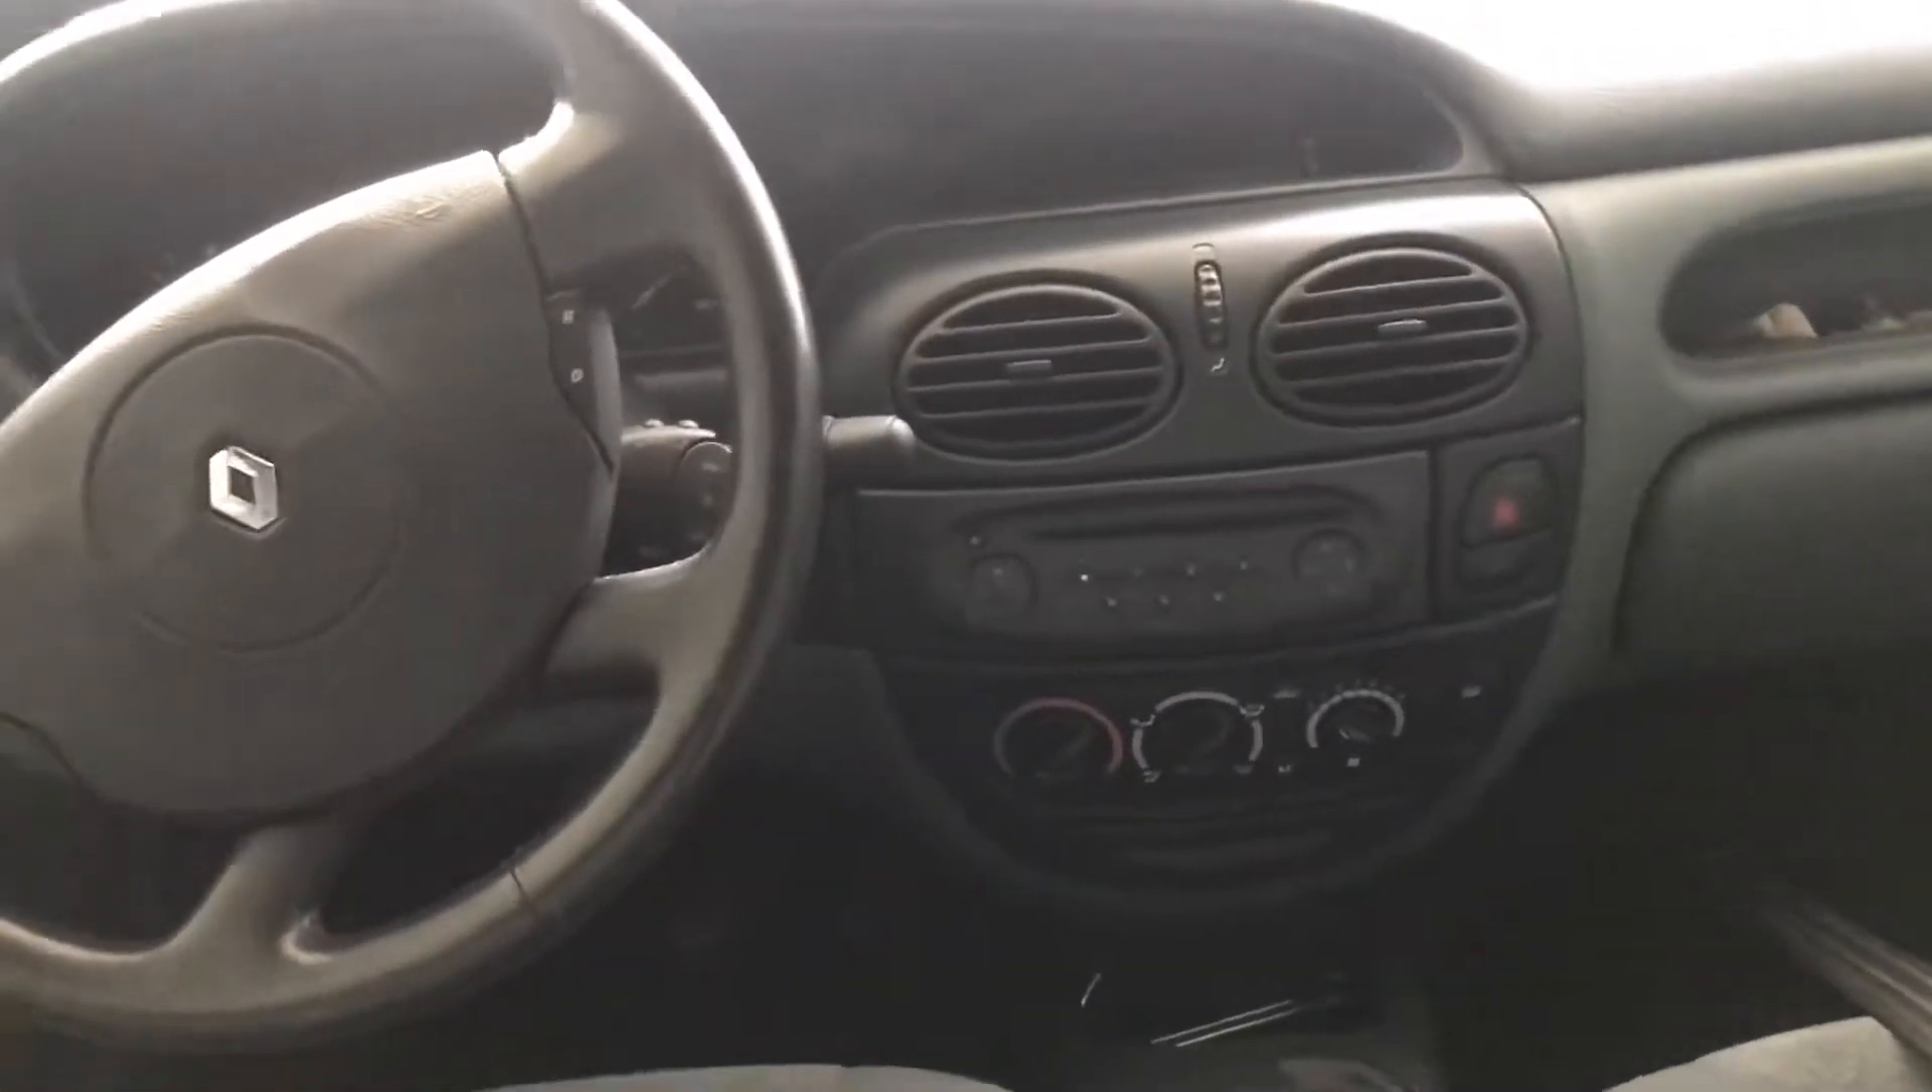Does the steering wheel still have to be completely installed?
No.